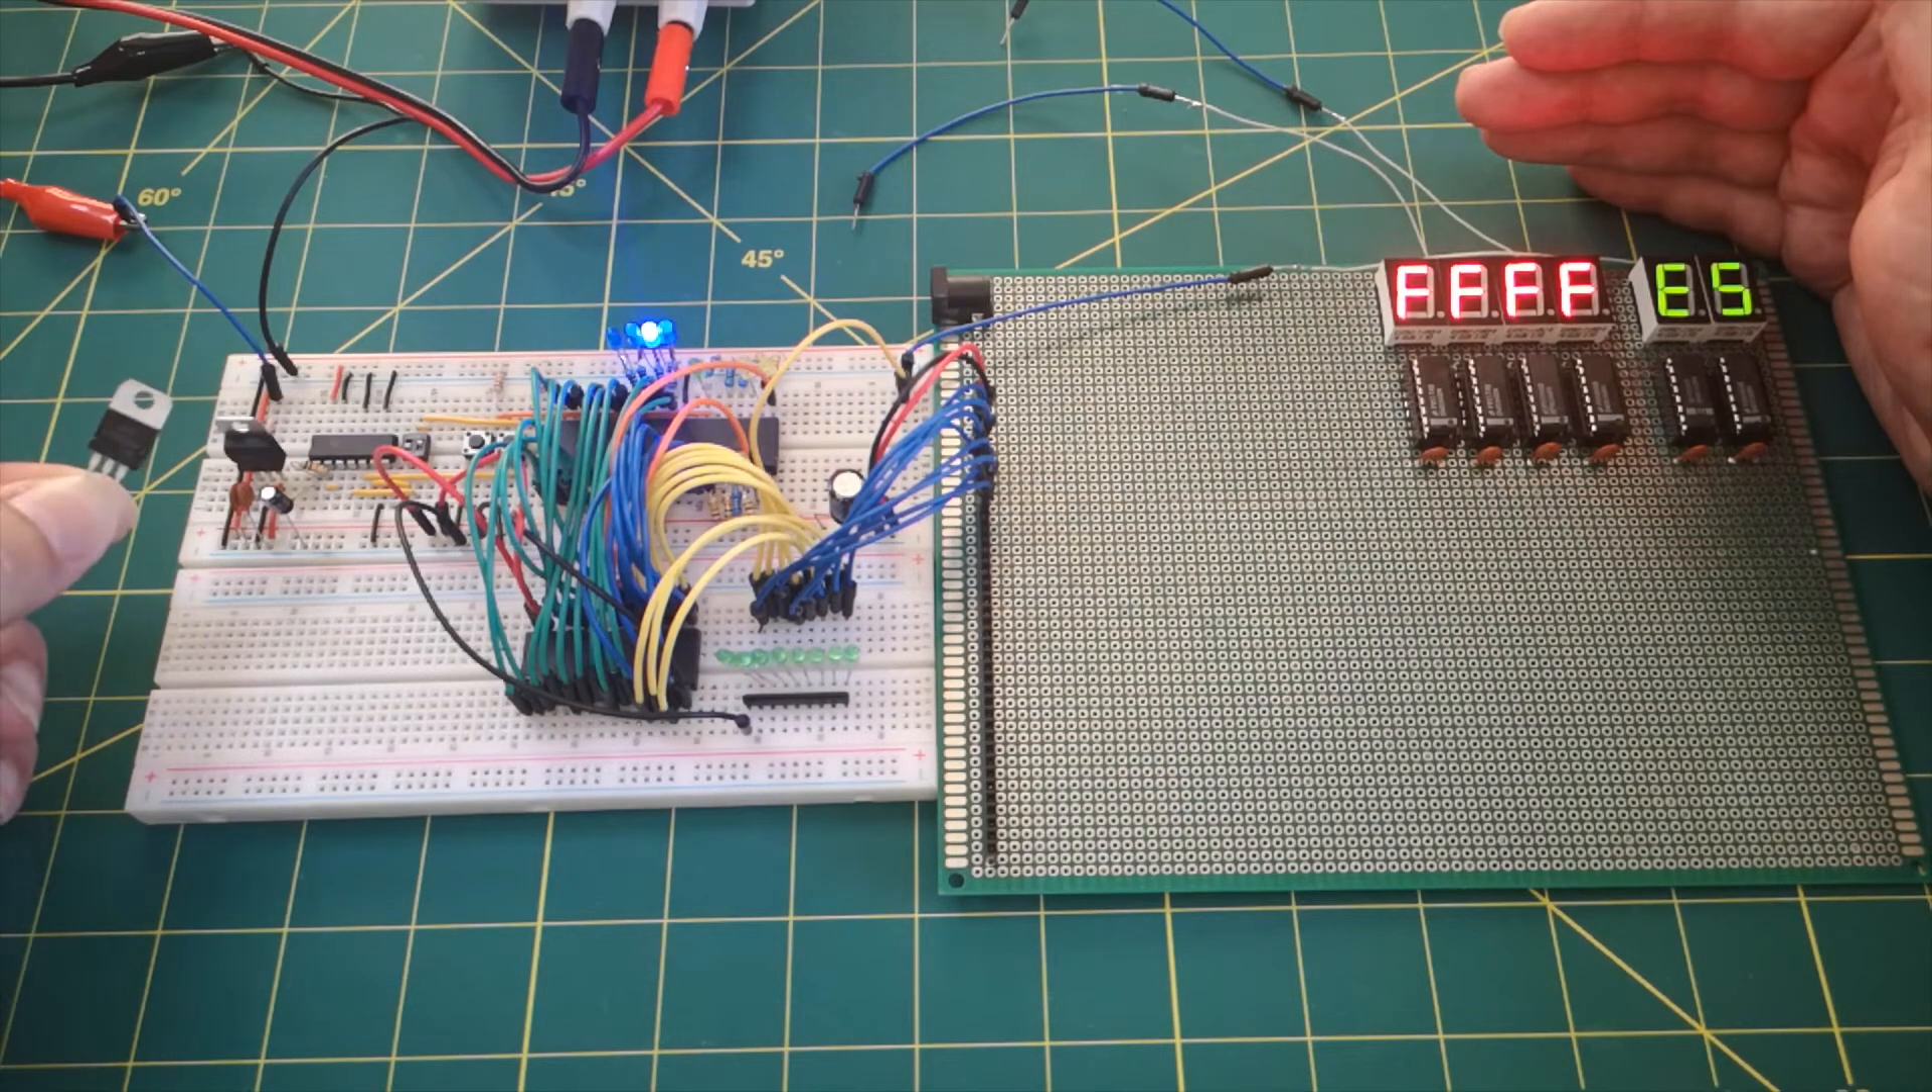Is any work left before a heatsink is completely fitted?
Yes.